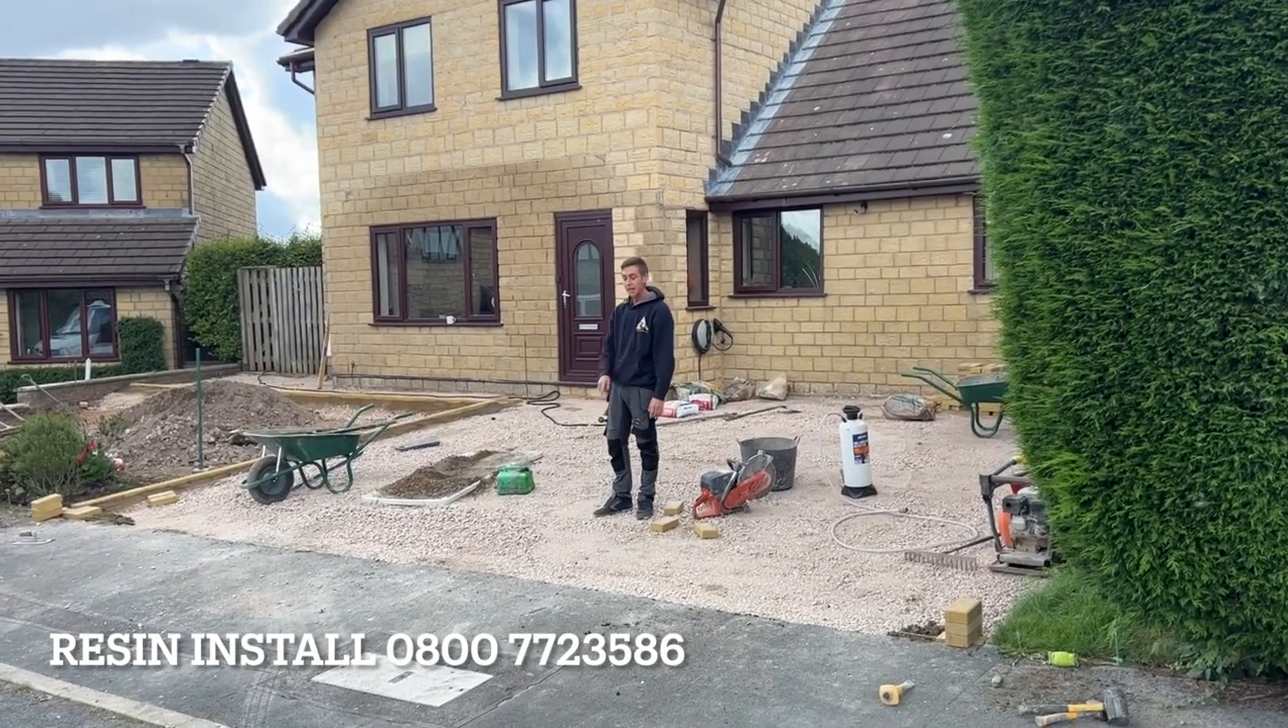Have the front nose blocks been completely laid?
No.